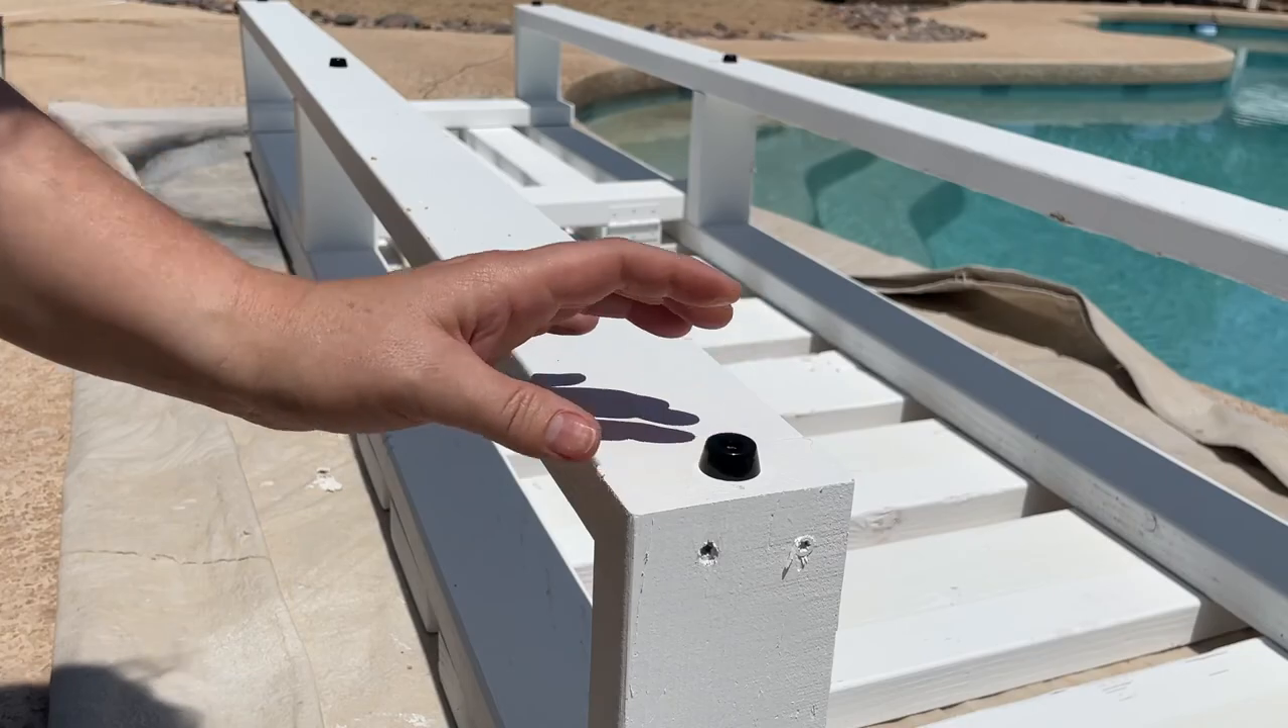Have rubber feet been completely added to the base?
Yes.